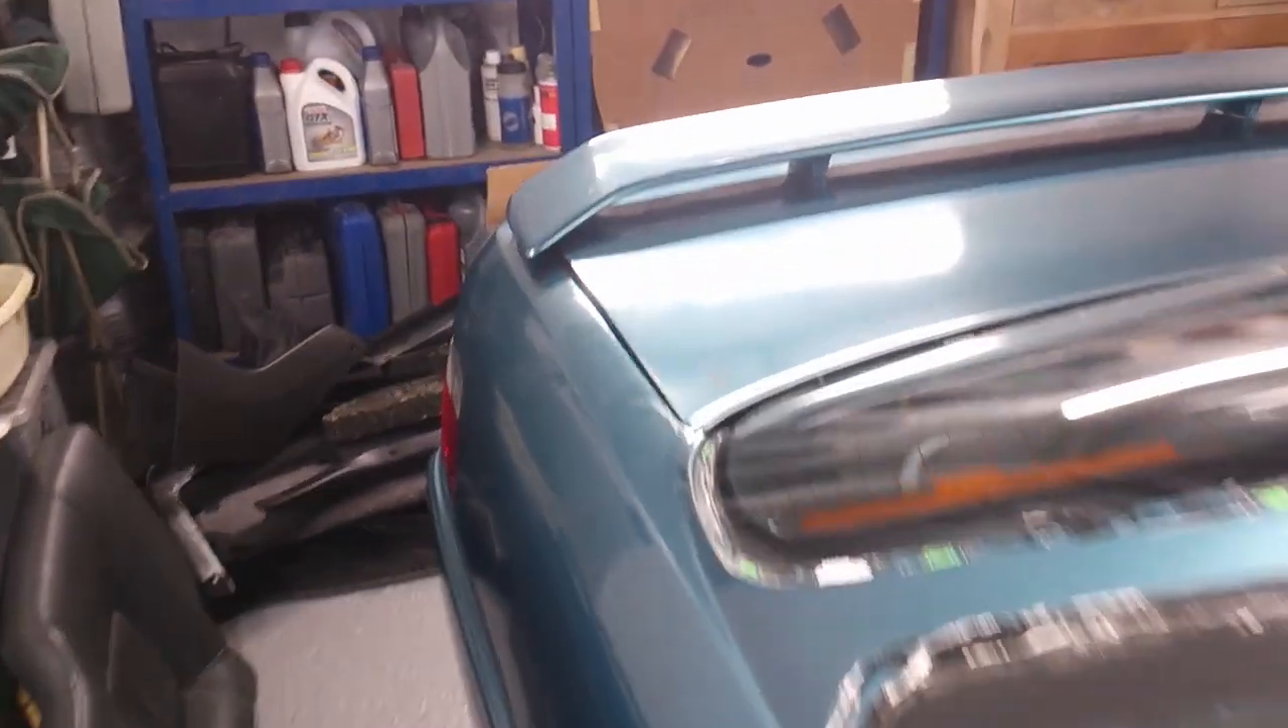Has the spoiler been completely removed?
No.